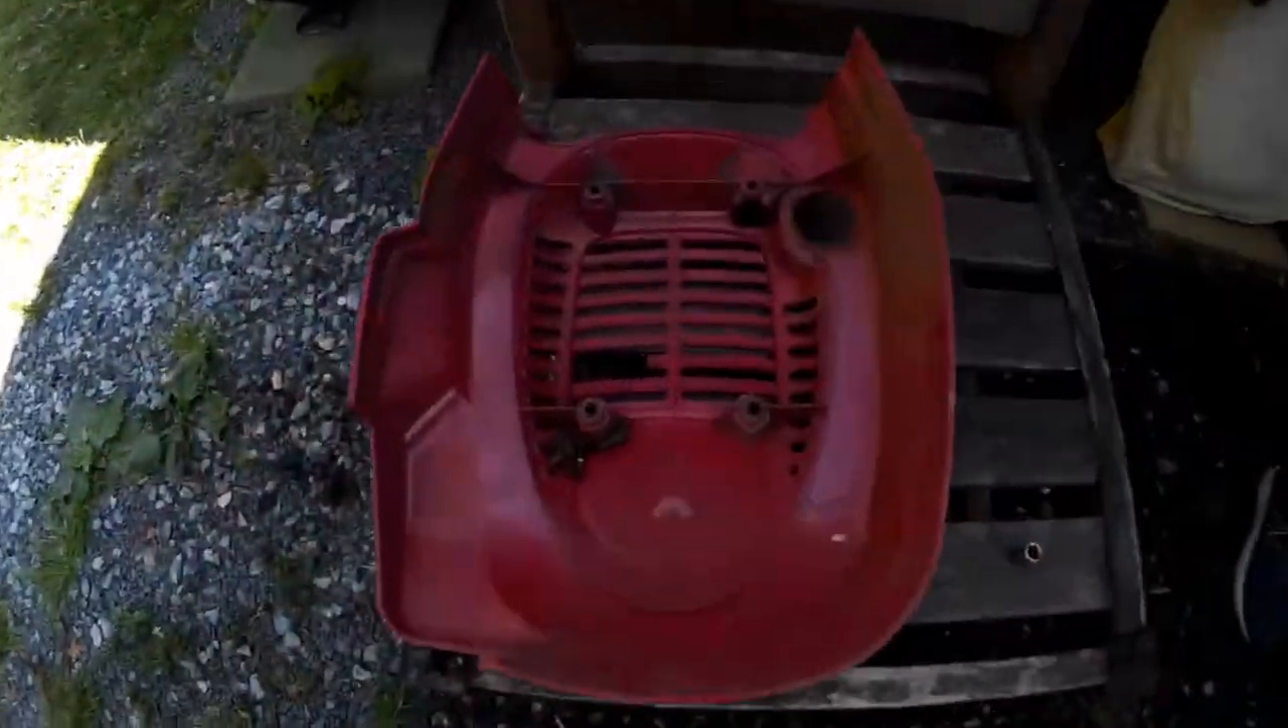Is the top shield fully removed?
Yes.